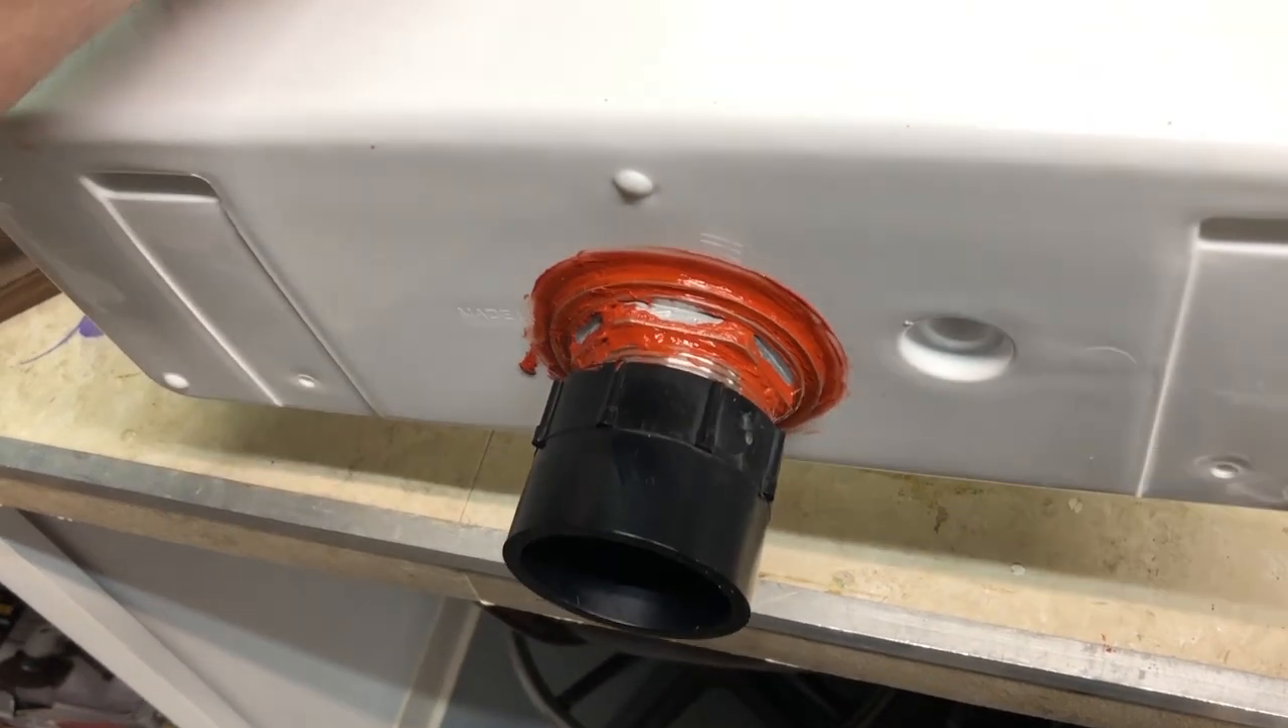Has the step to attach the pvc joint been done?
Yes.